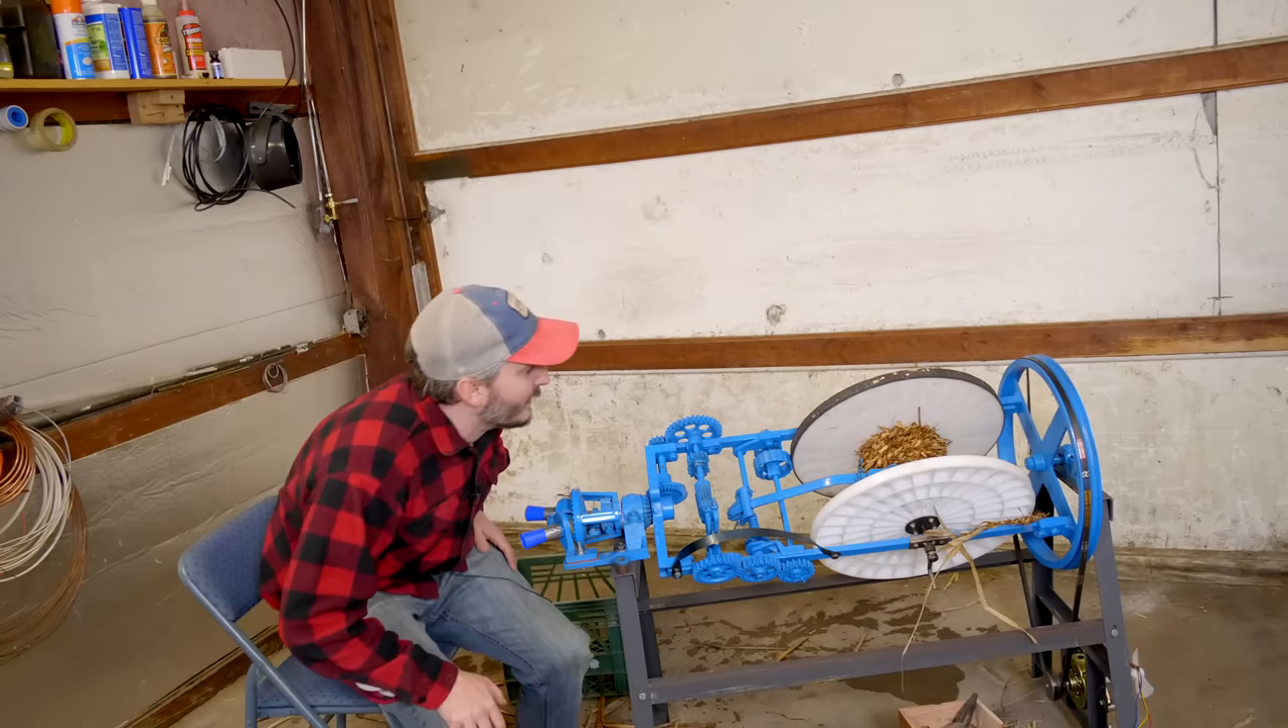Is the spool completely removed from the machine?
No.